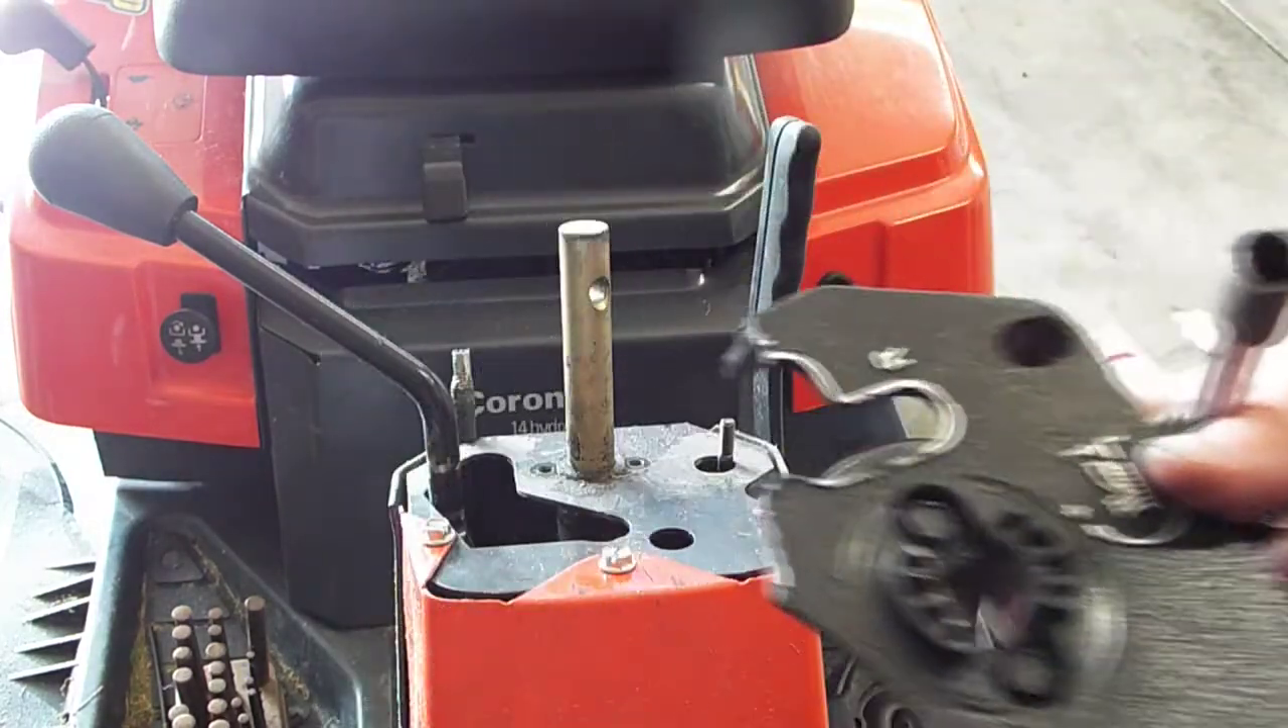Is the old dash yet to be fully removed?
No.